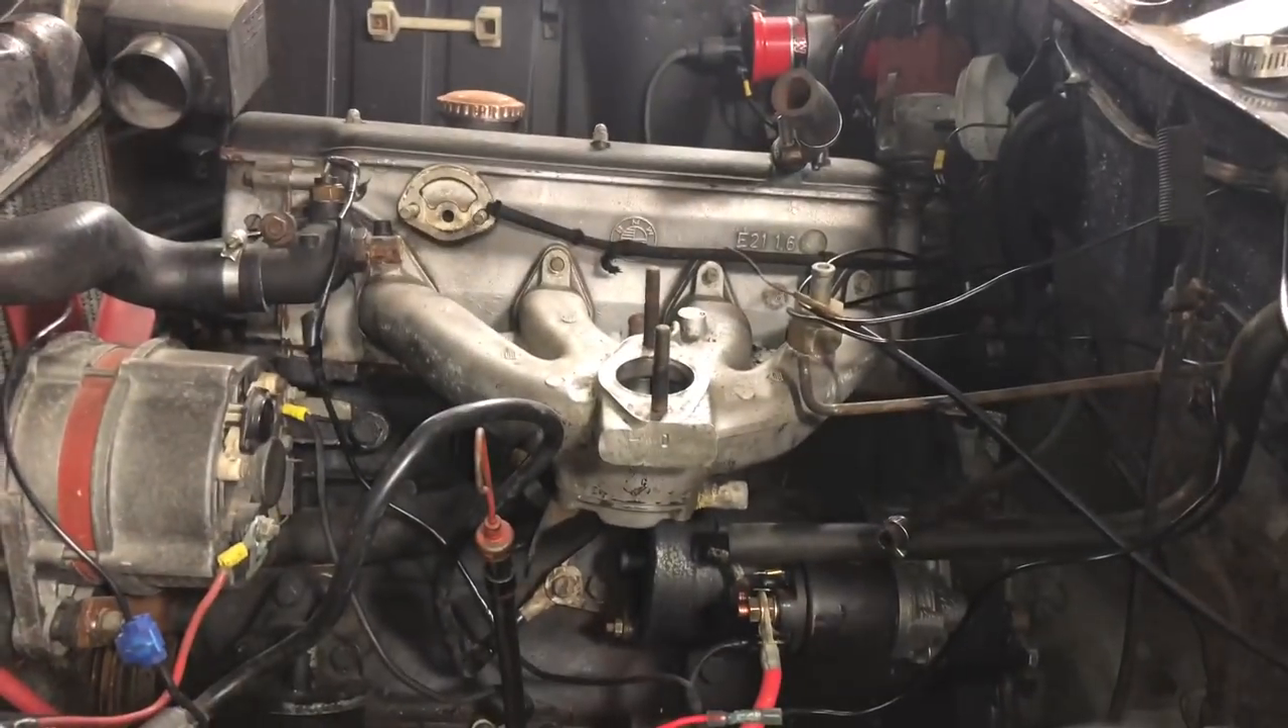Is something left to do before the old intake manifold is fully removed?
Yes.